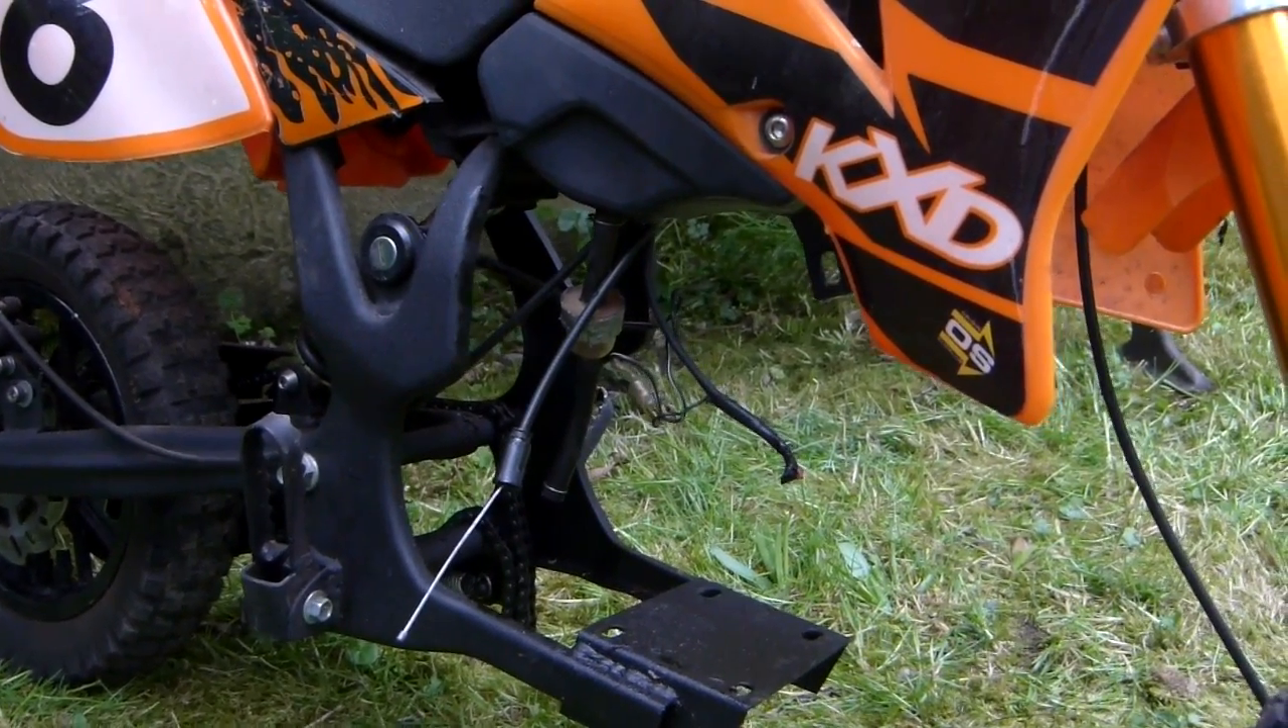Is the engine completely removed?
Yes.